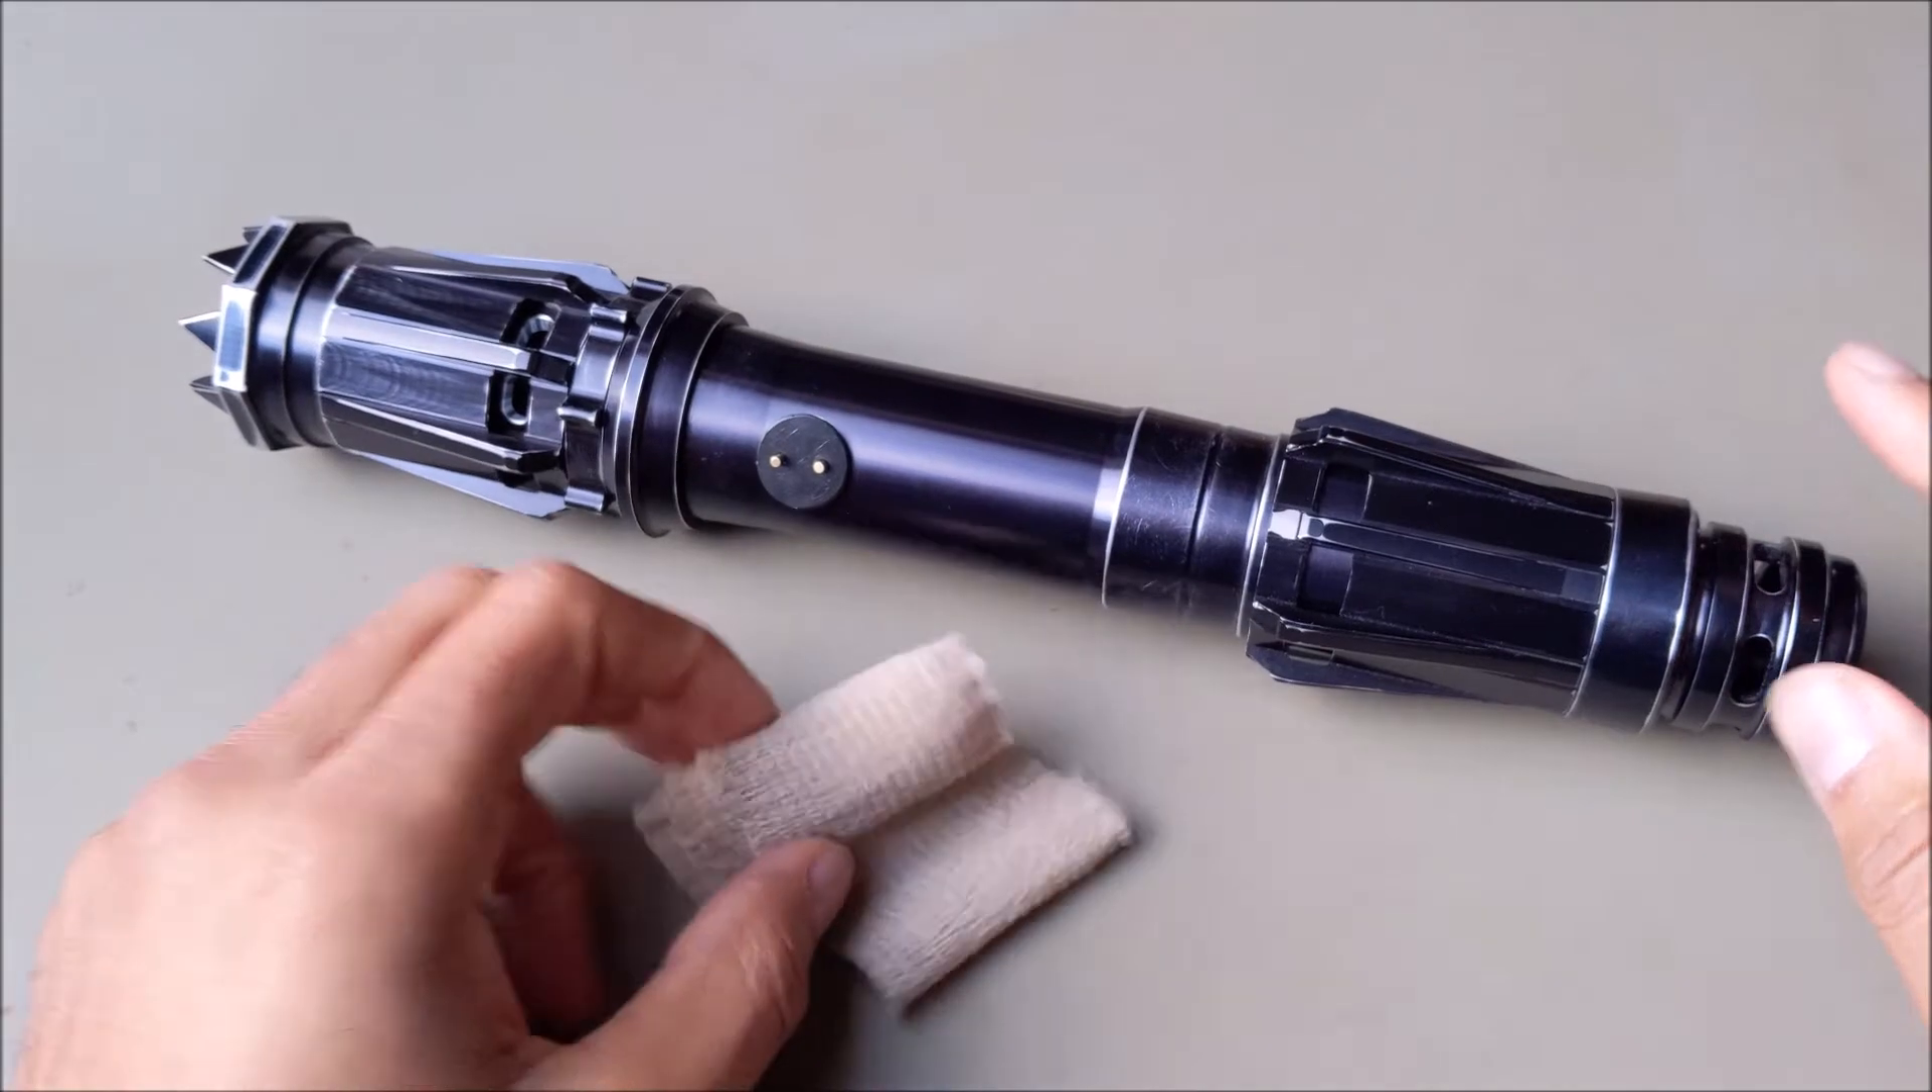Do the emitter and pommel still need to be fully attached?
No.